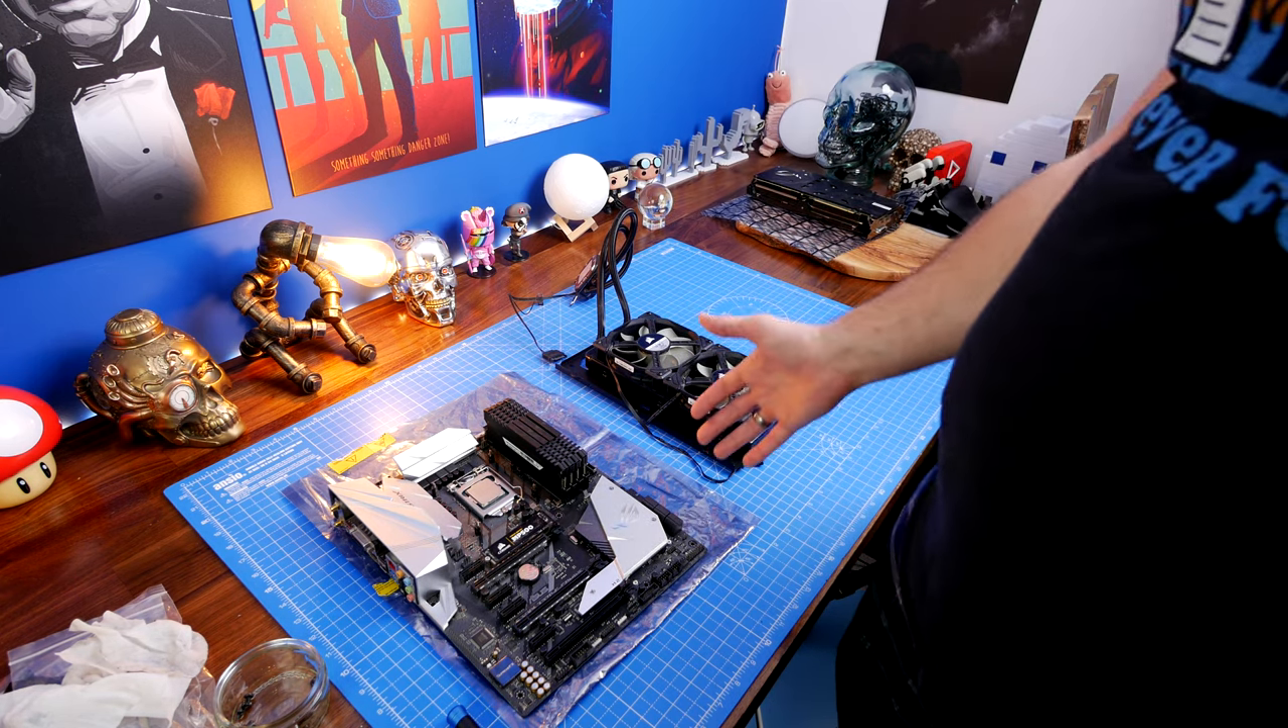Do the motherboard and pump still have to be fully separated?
No.